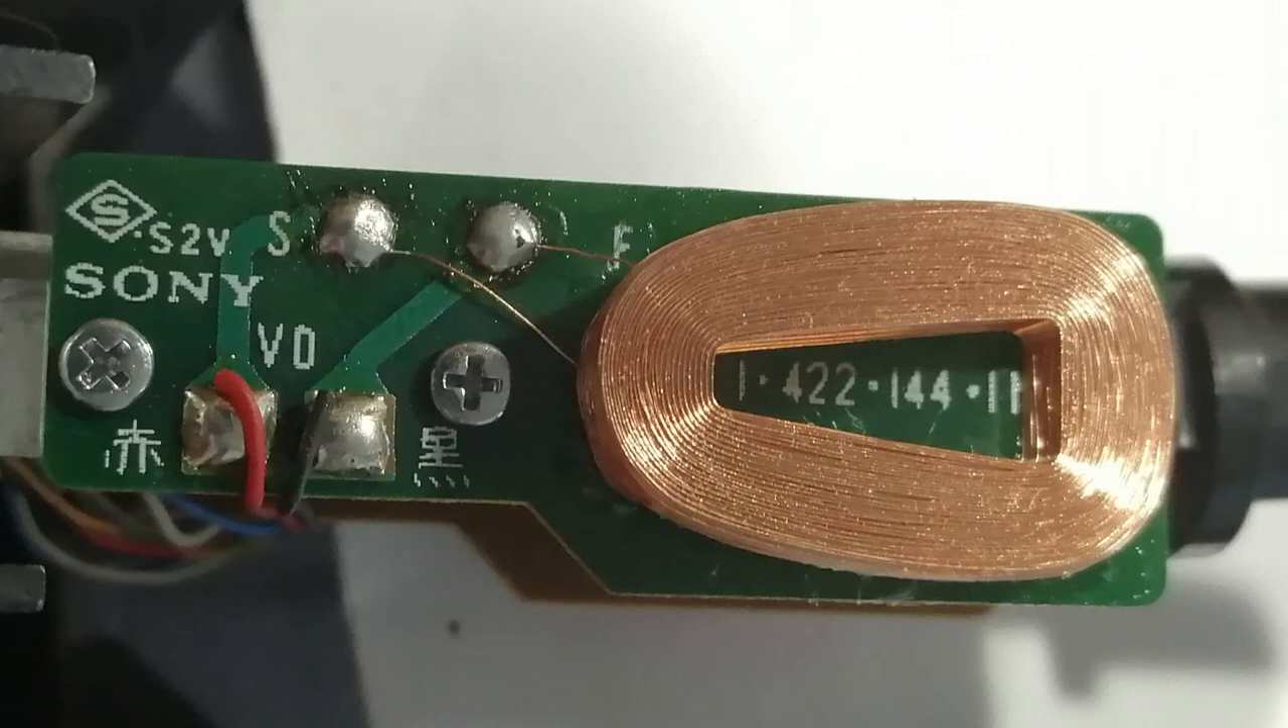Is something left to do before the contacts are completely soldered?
No.